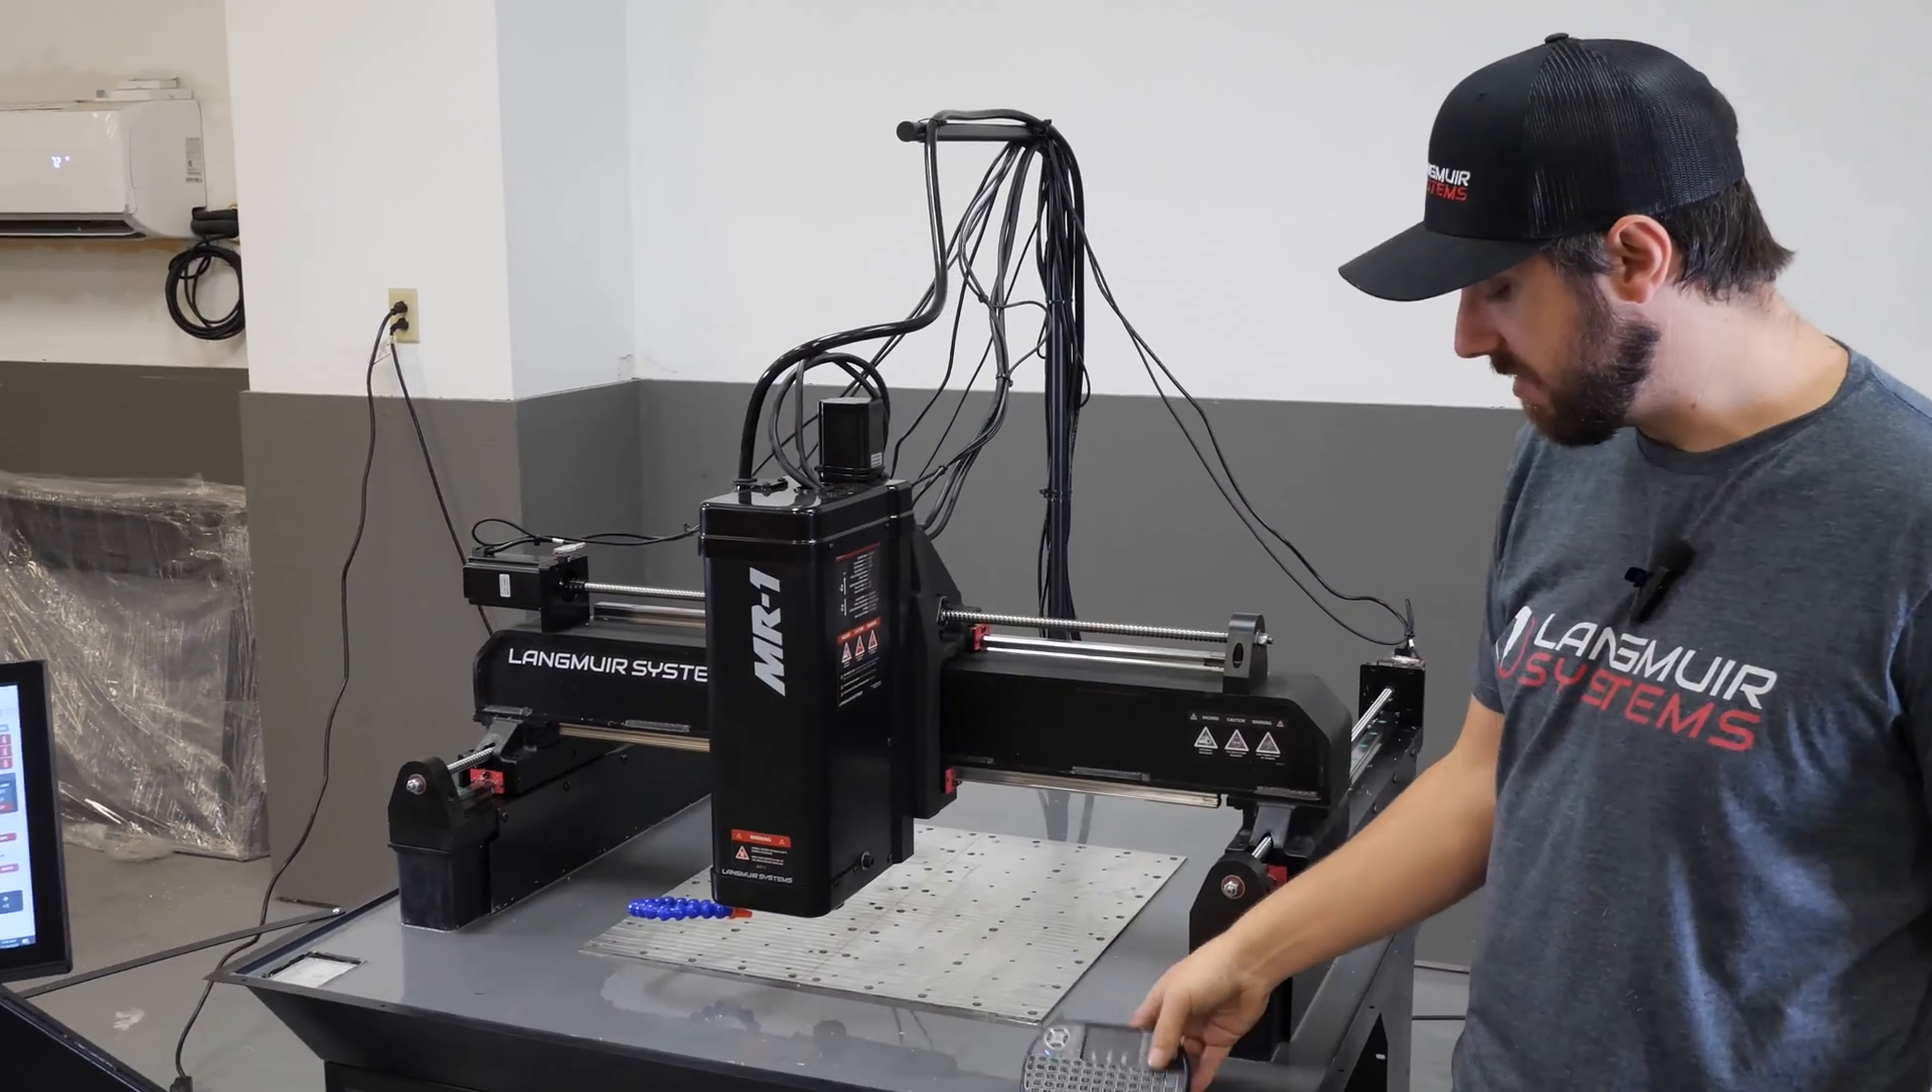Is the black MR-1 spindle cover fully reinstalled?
Yes.